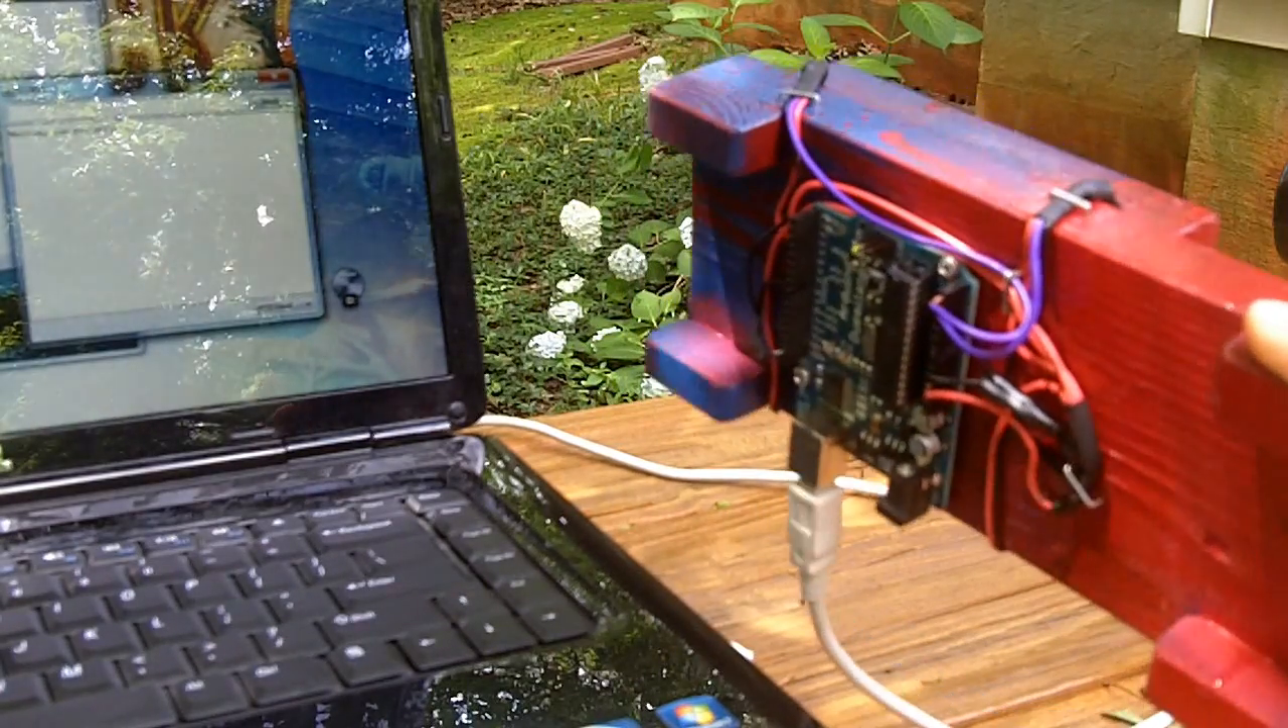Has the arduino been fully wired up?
Yes.